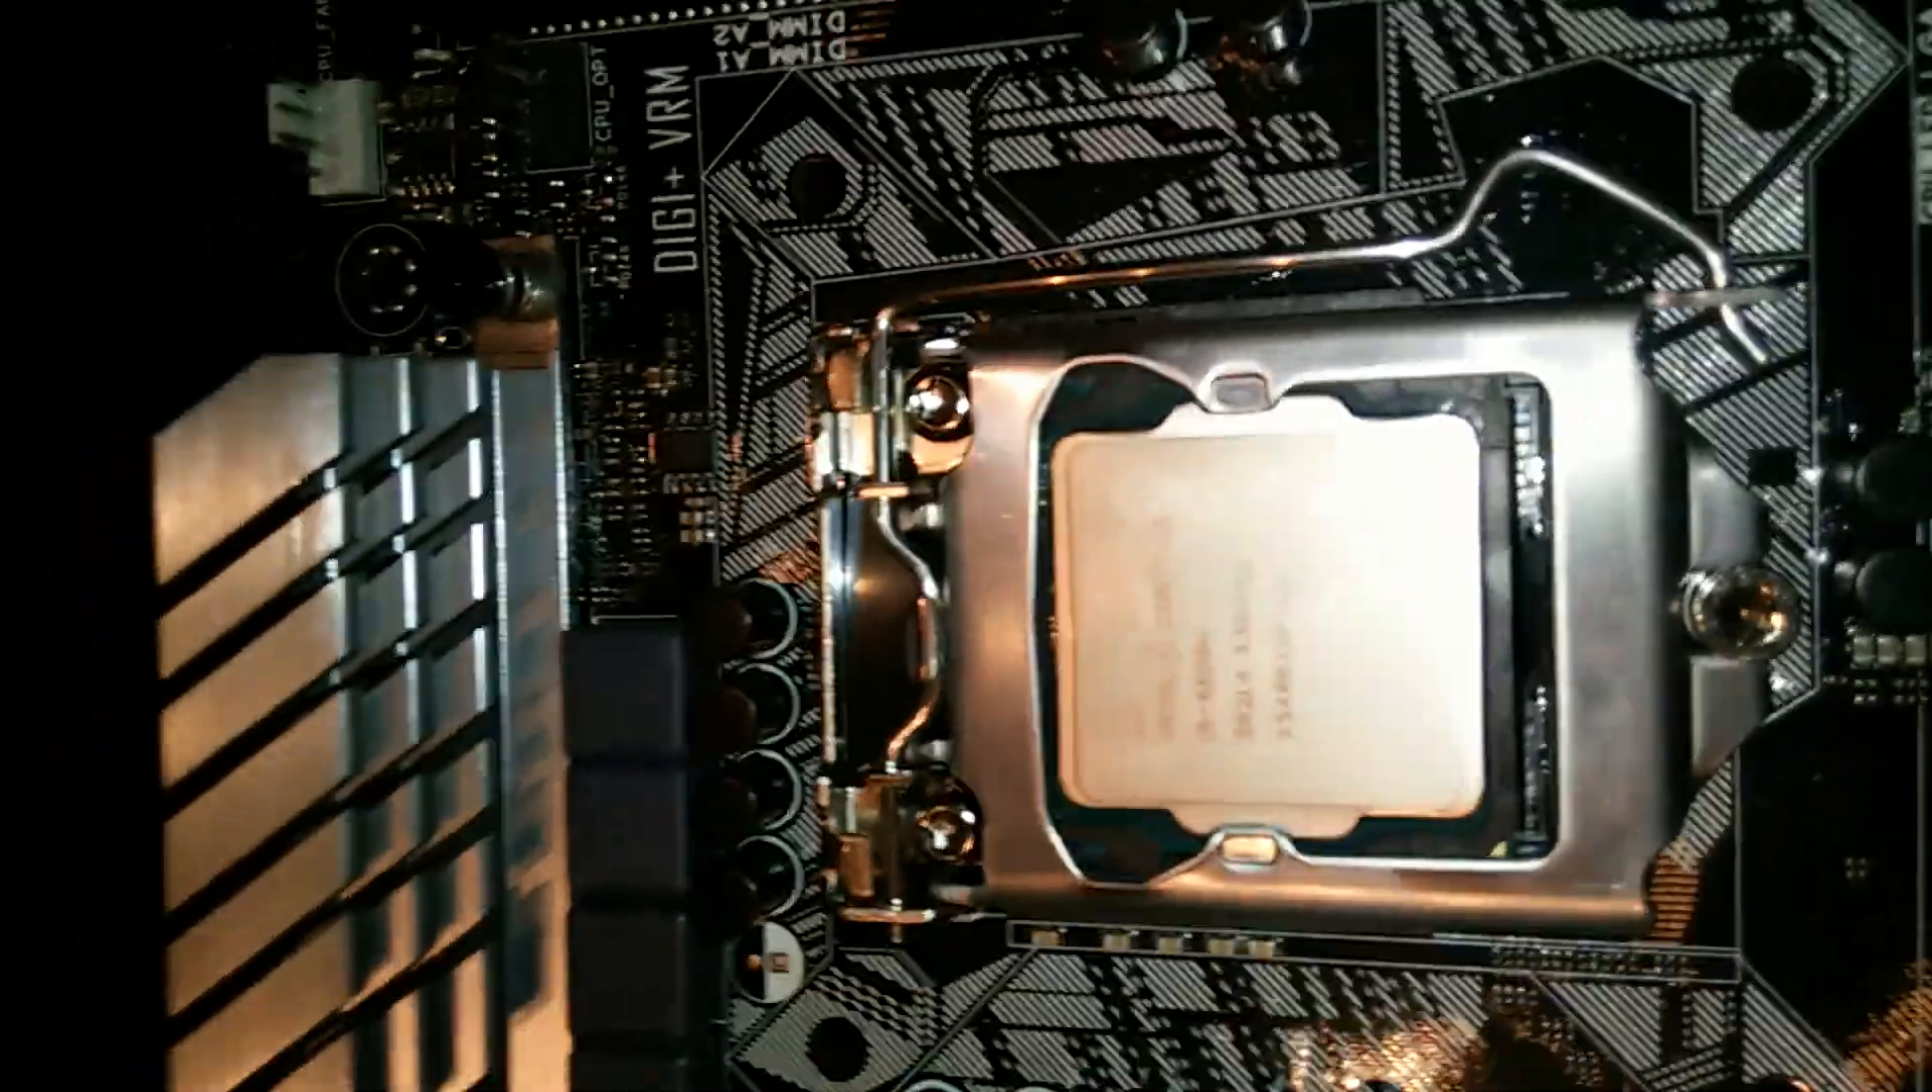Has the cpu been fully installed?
Yes.